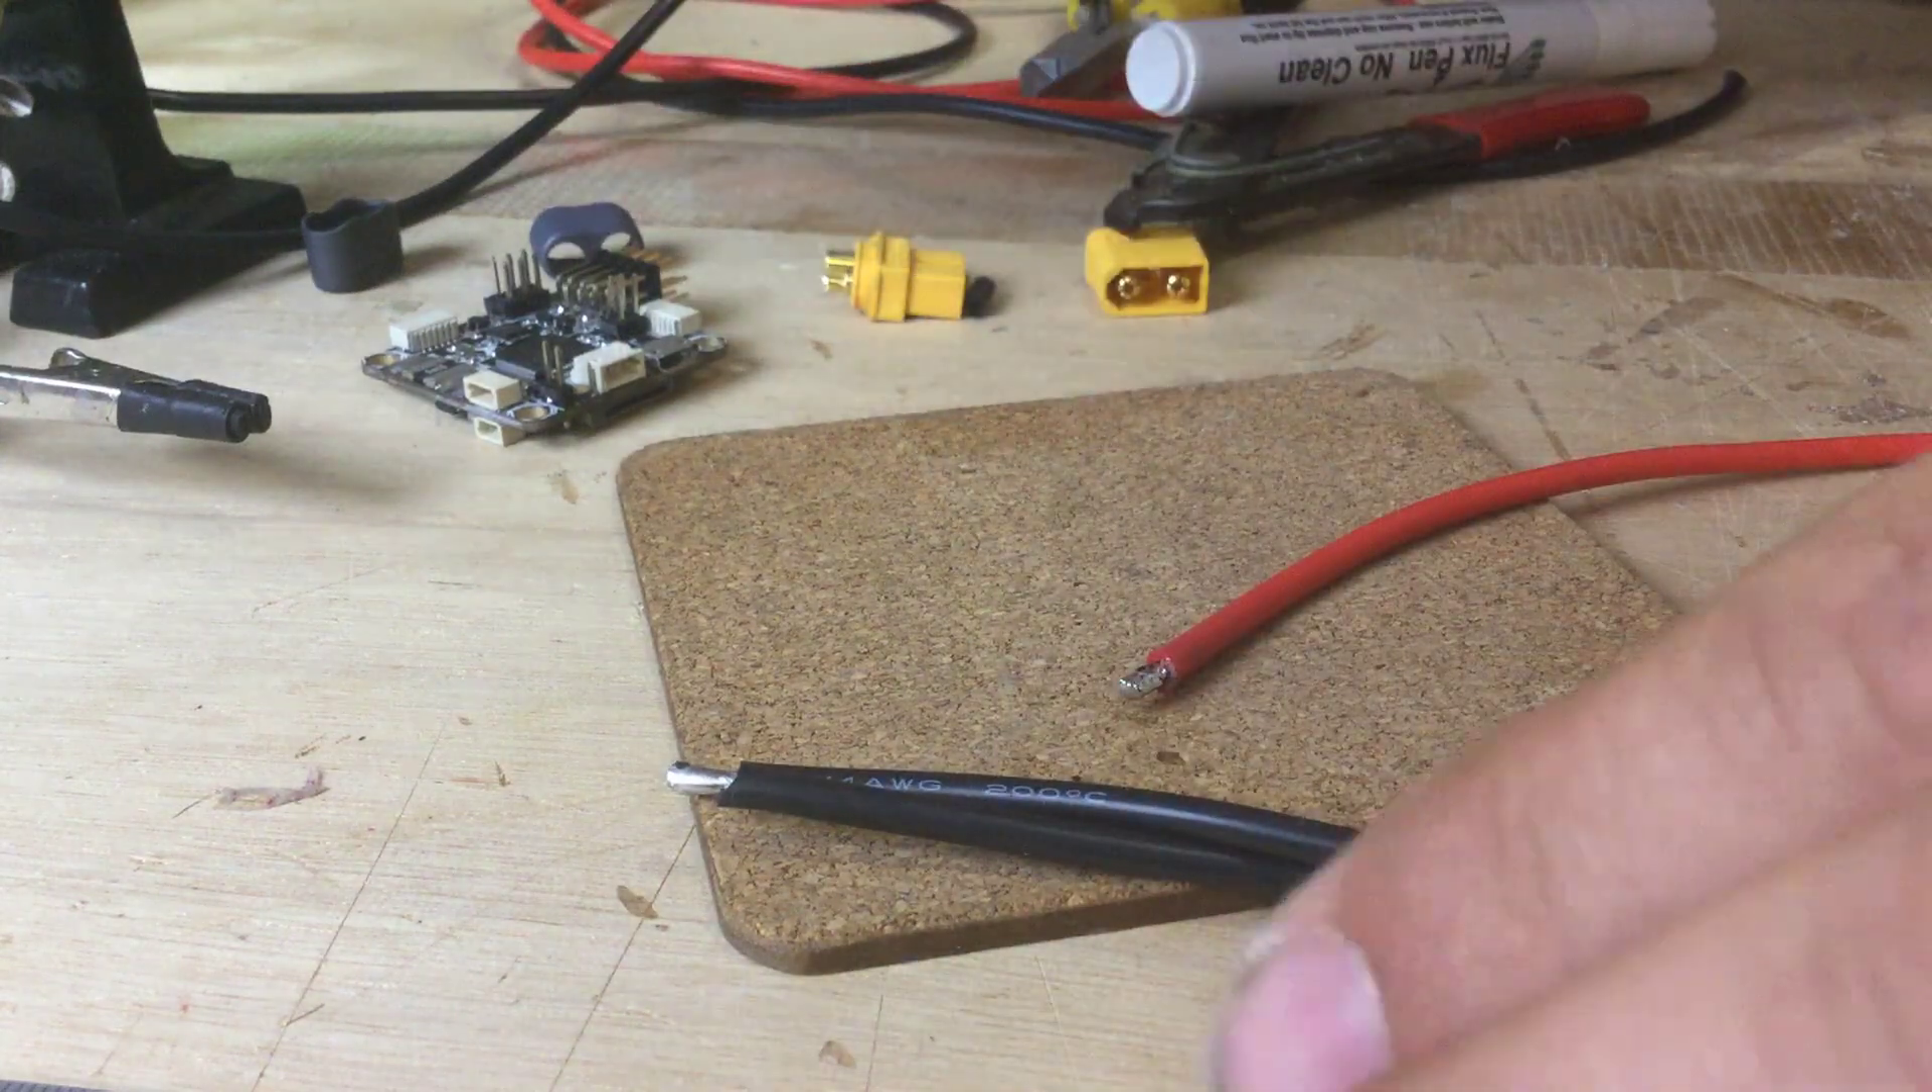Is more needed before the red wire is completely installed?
Yes.